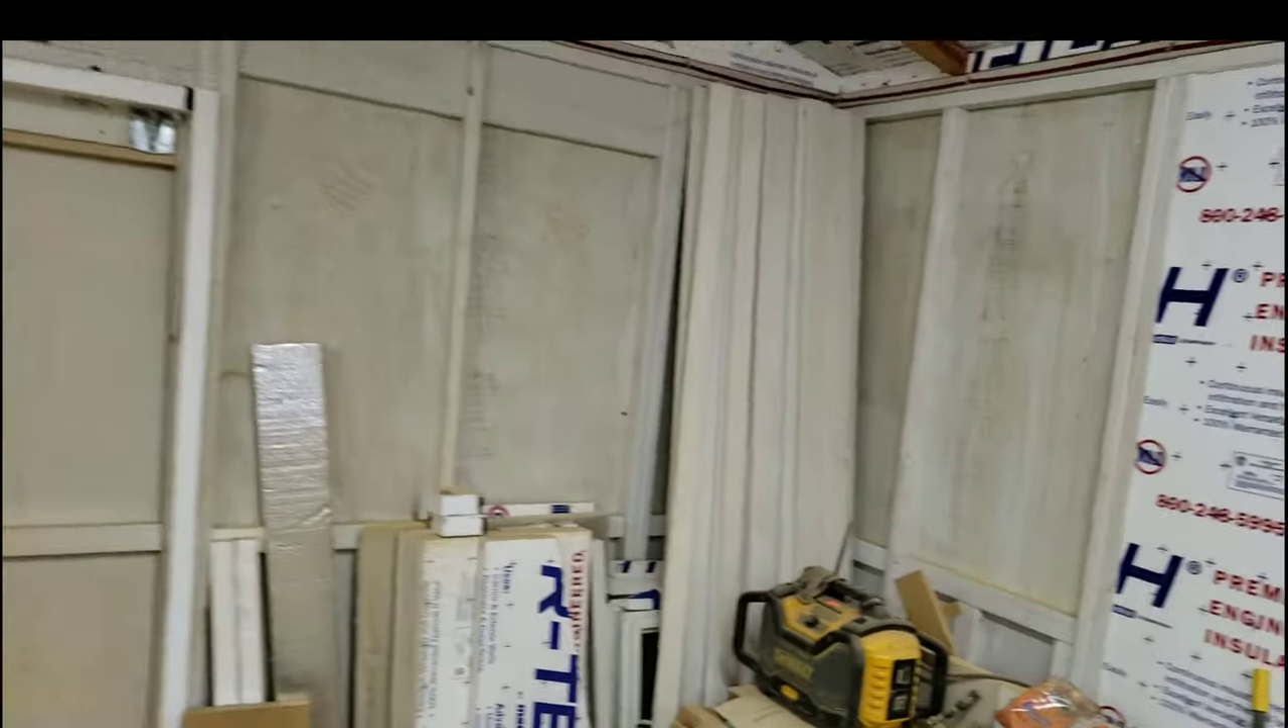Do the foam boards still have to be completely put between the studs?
Yes.